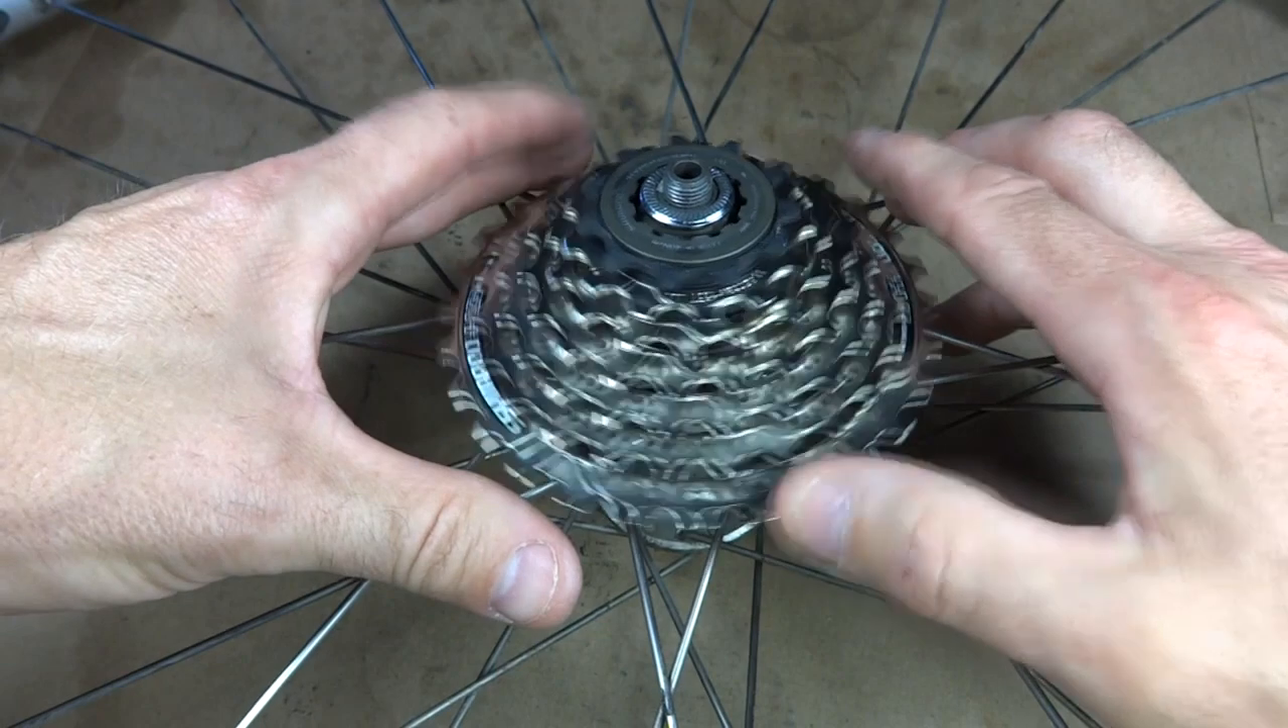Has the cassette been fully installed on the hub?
Yes.